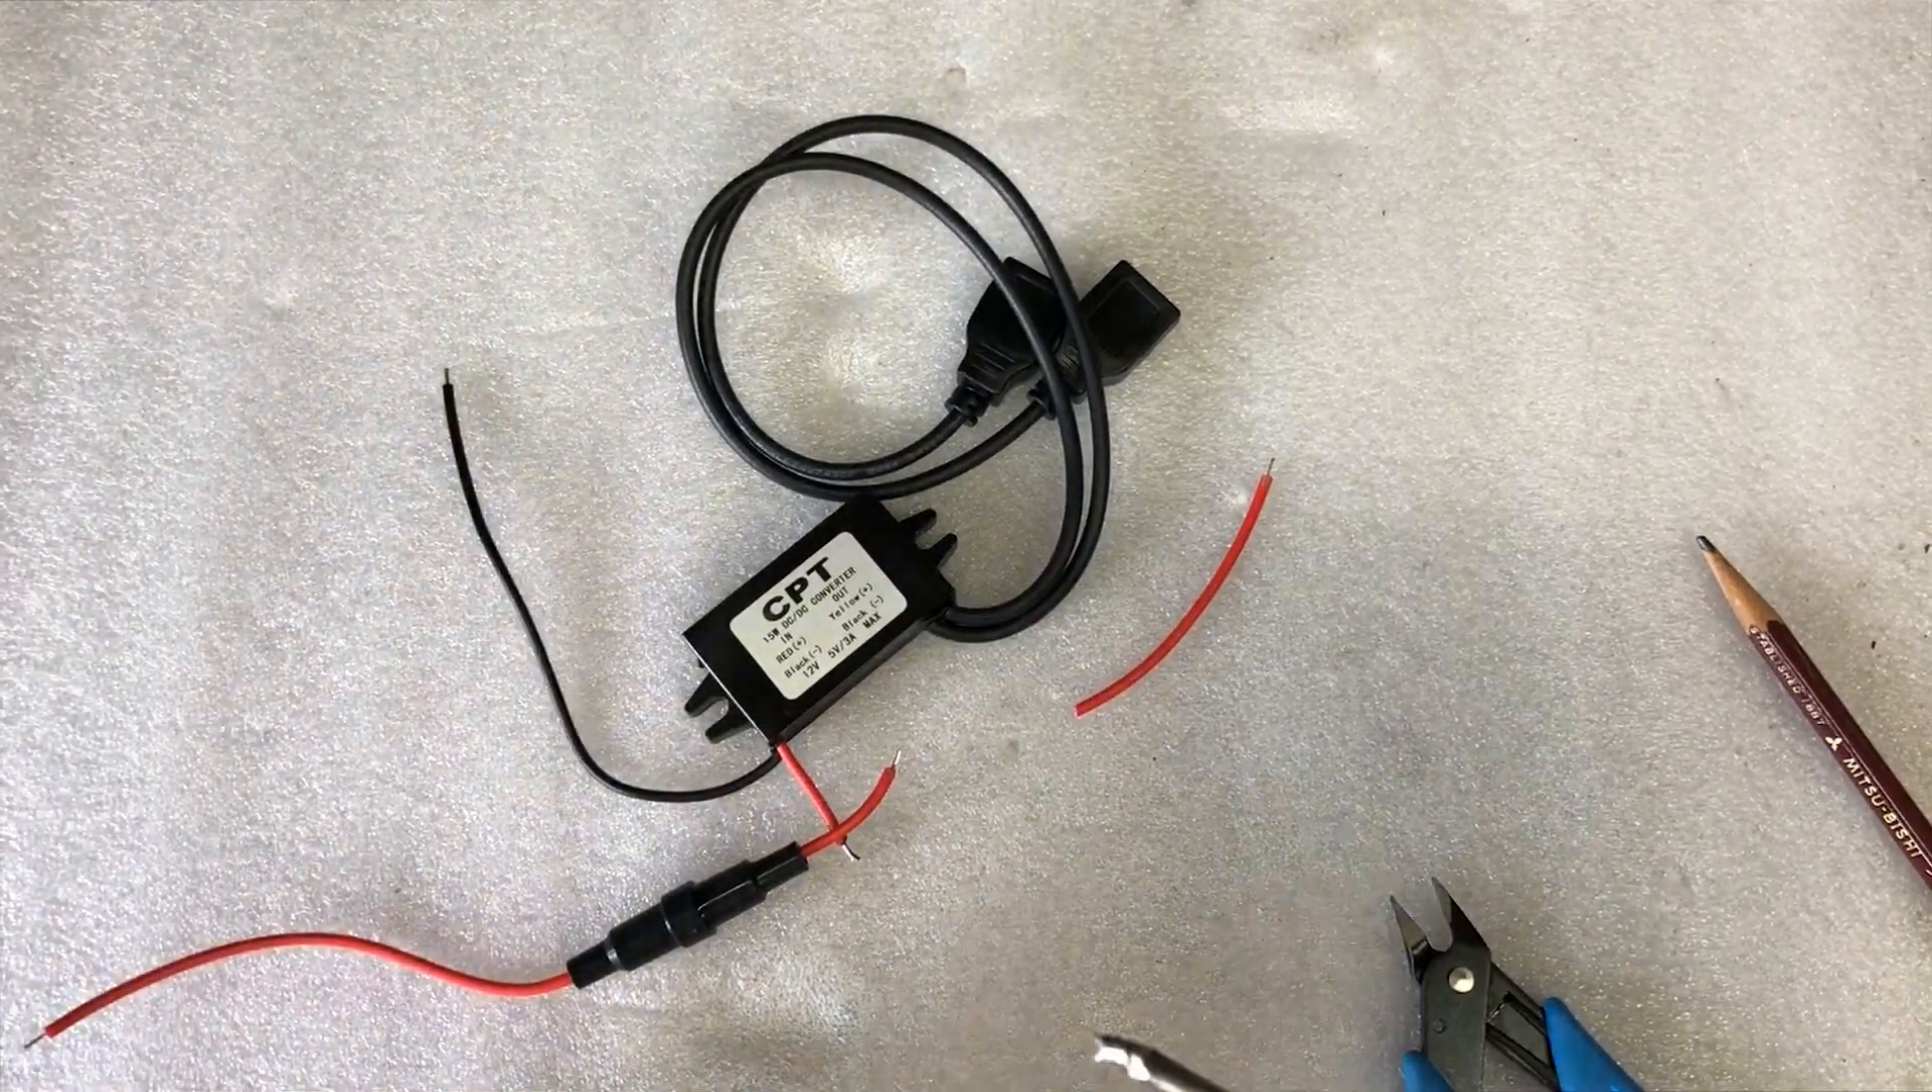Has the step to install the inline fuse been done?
No.